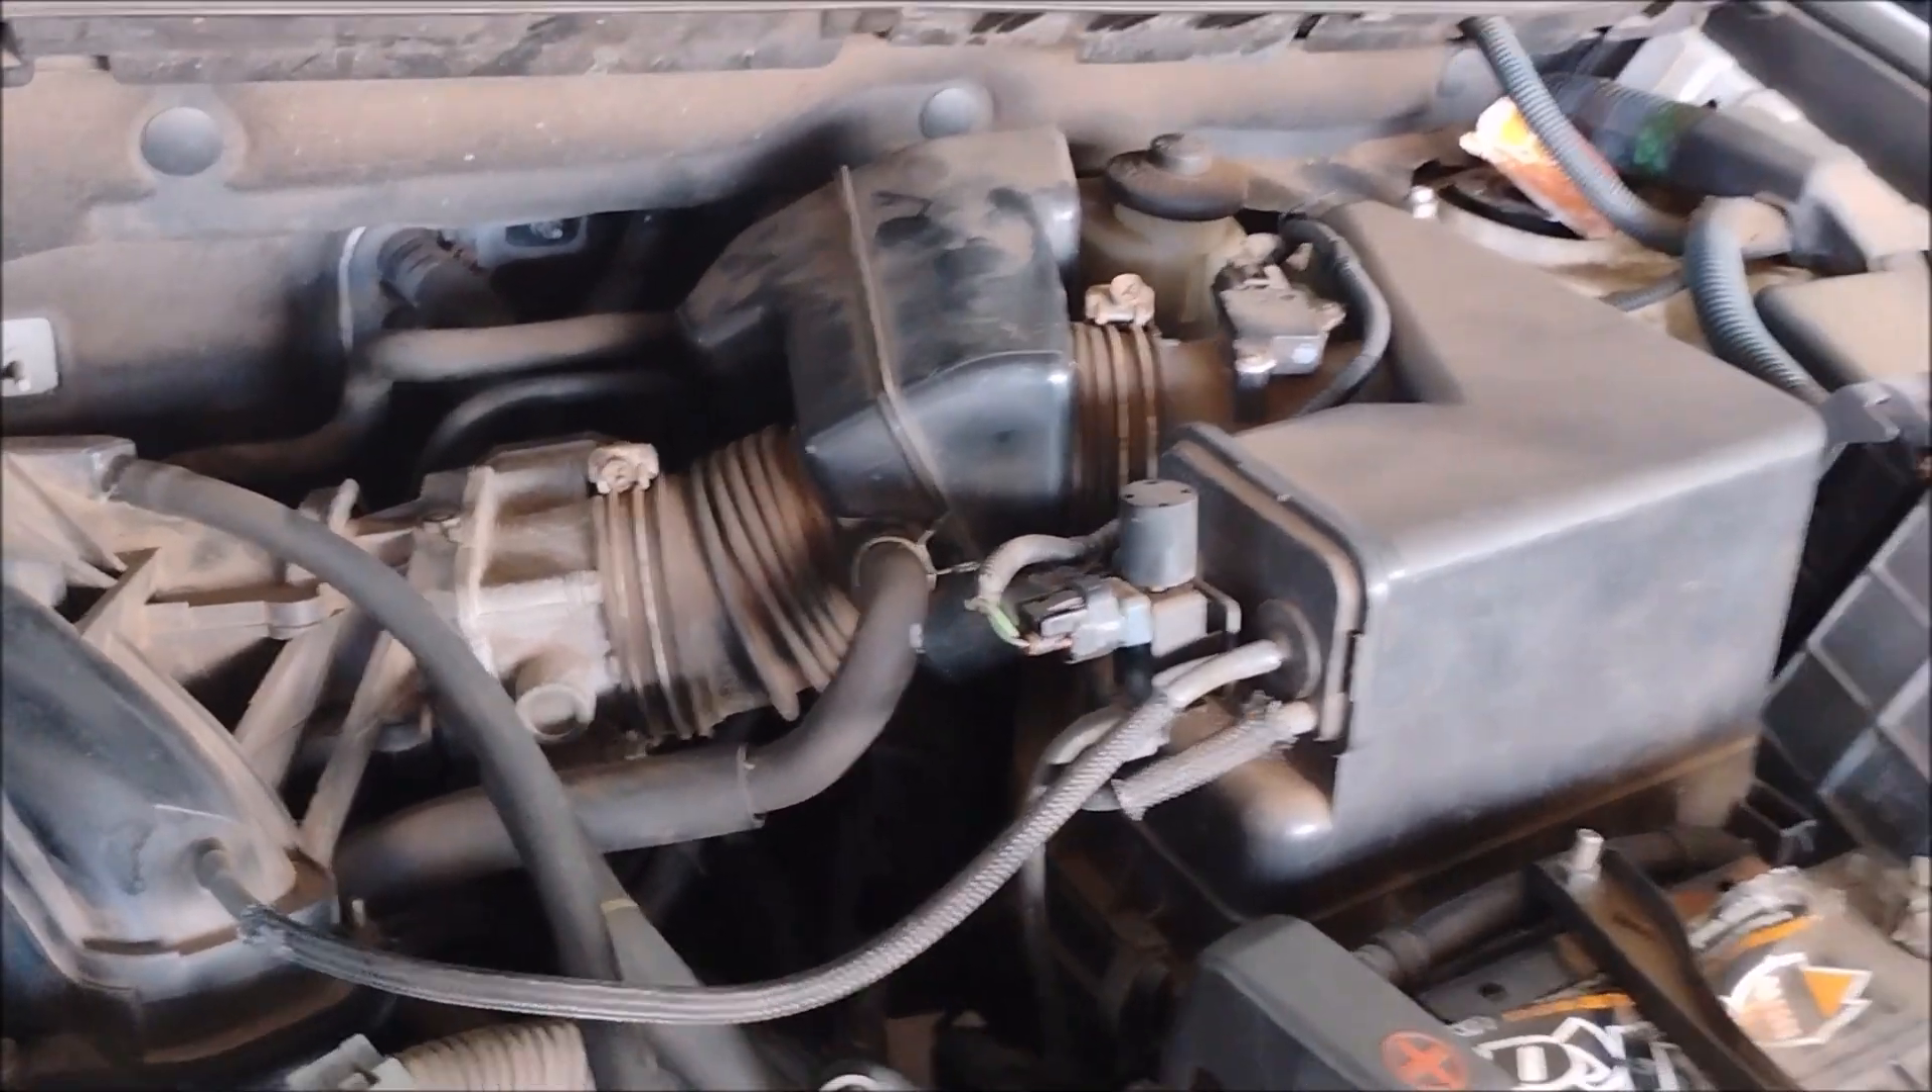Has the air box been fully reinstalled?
Yes.